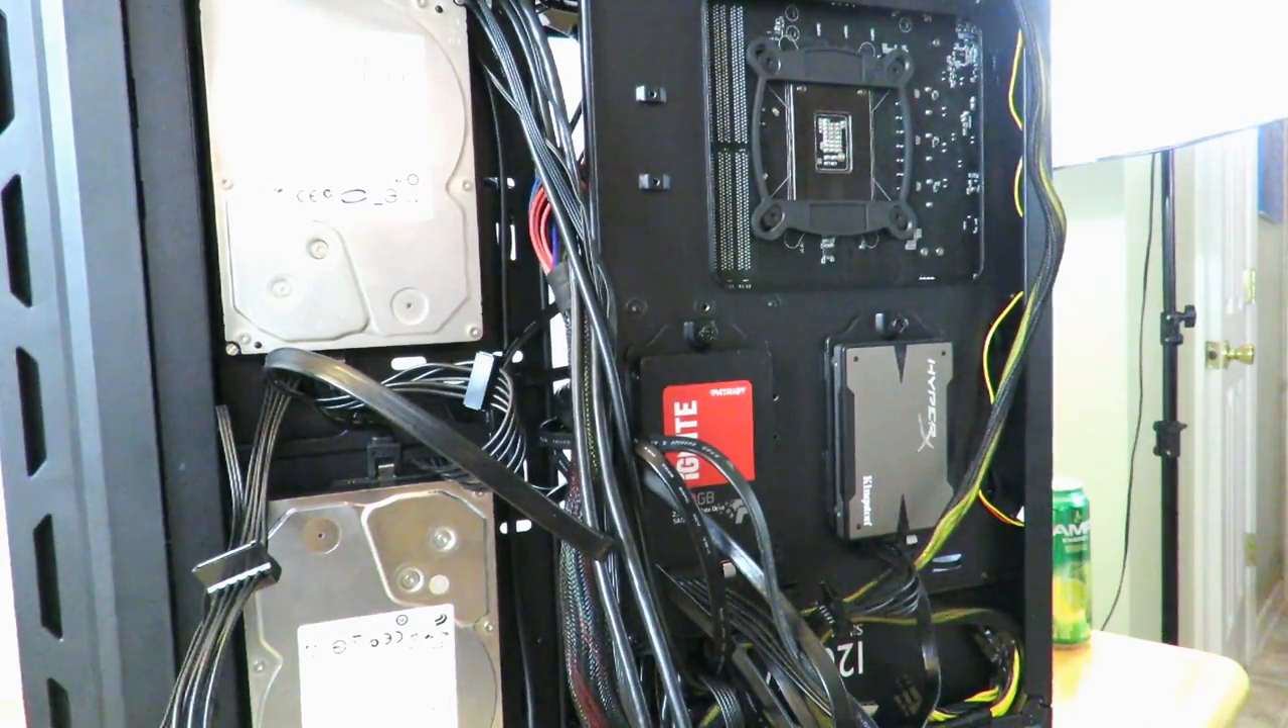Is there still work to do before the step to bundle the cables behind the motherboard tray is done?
Yes.